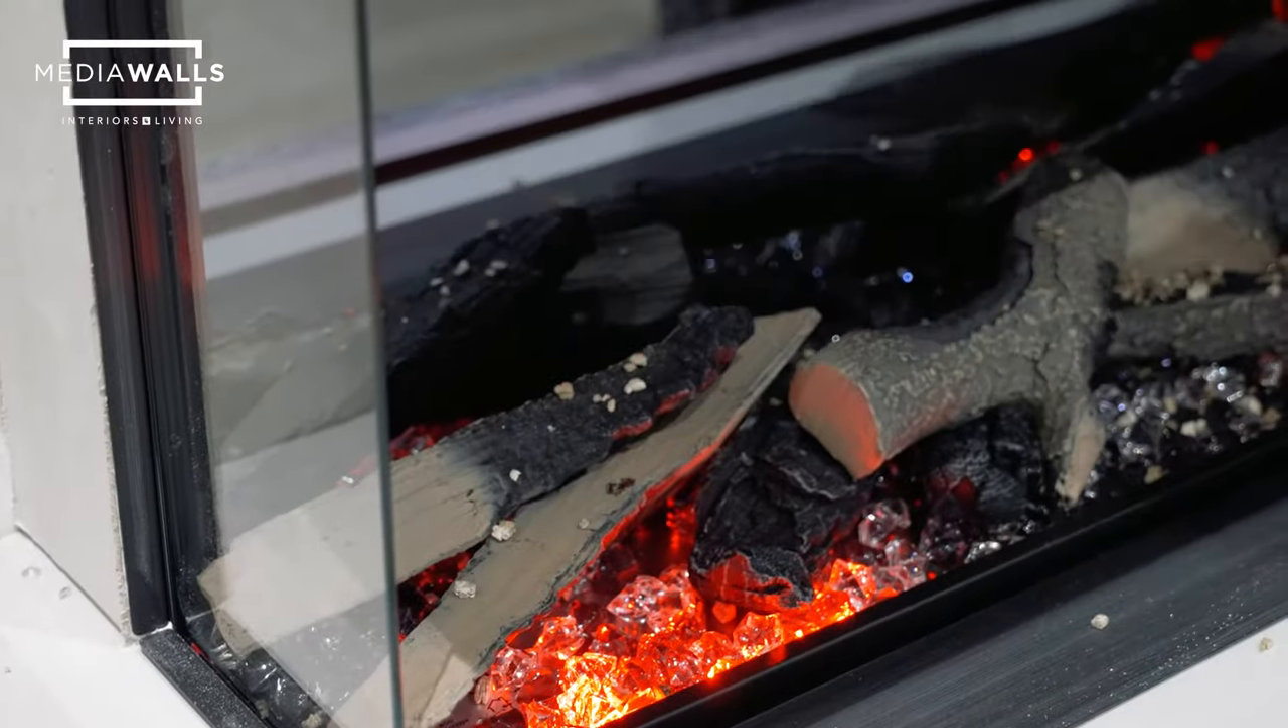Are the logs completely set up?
Yes.